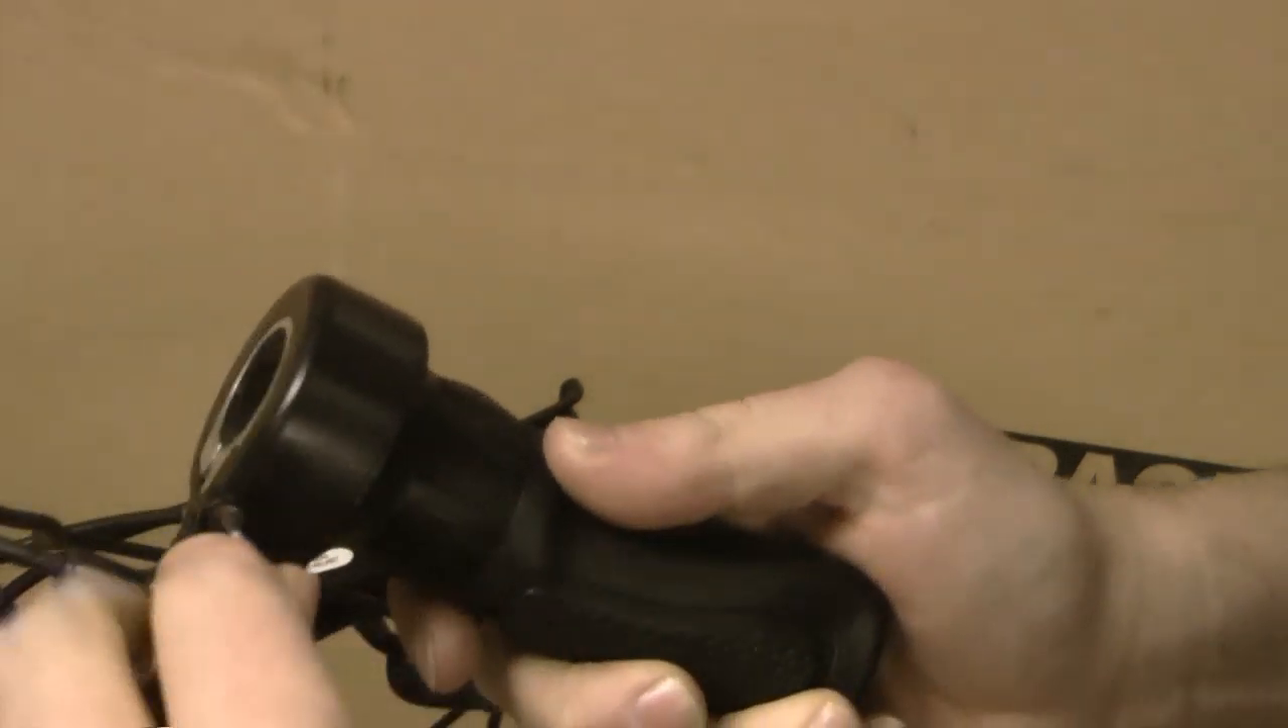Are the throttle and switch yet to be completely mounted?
Yes.